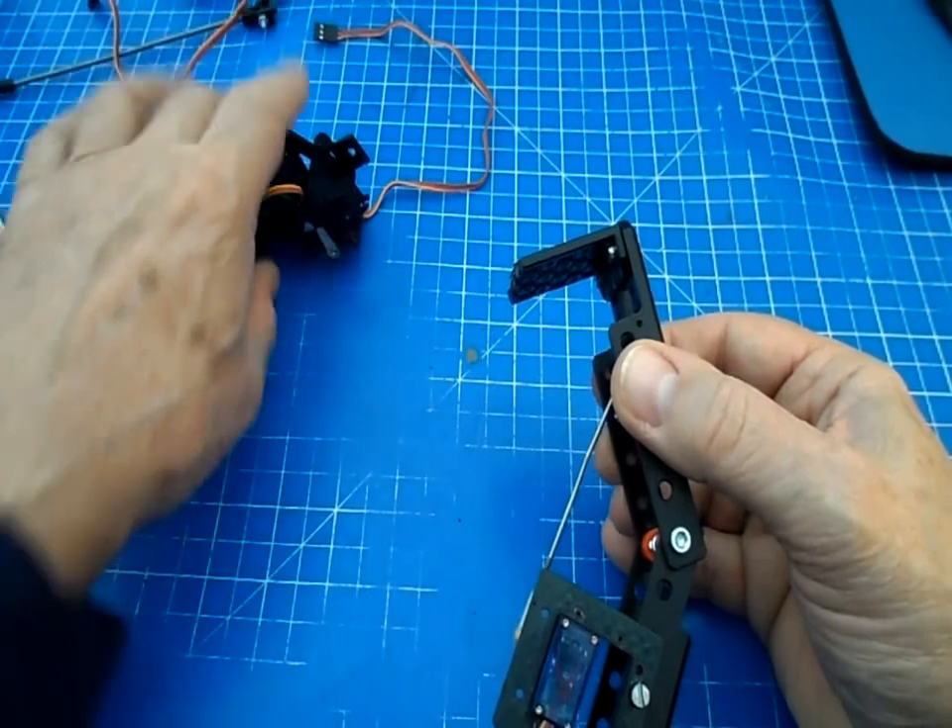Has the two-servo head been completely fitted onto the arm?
No.